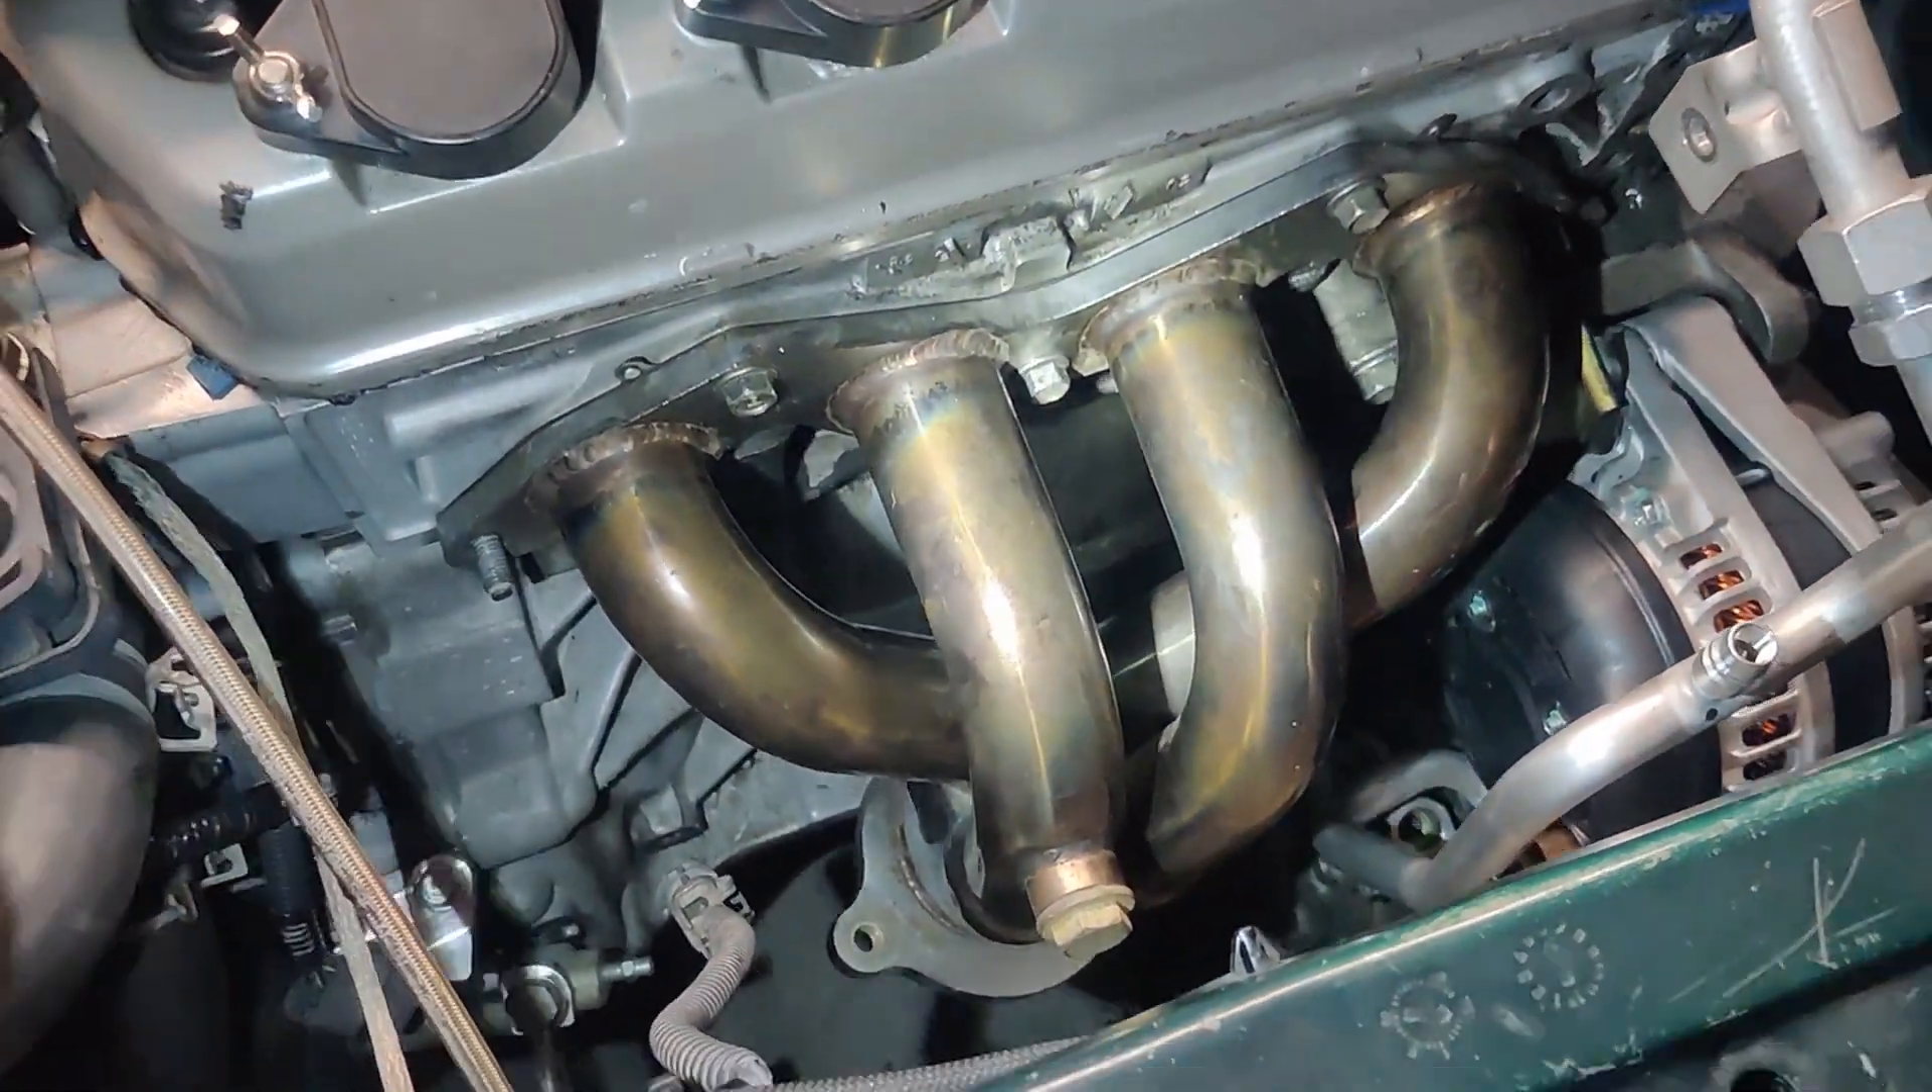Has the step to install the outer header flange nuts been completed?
No.